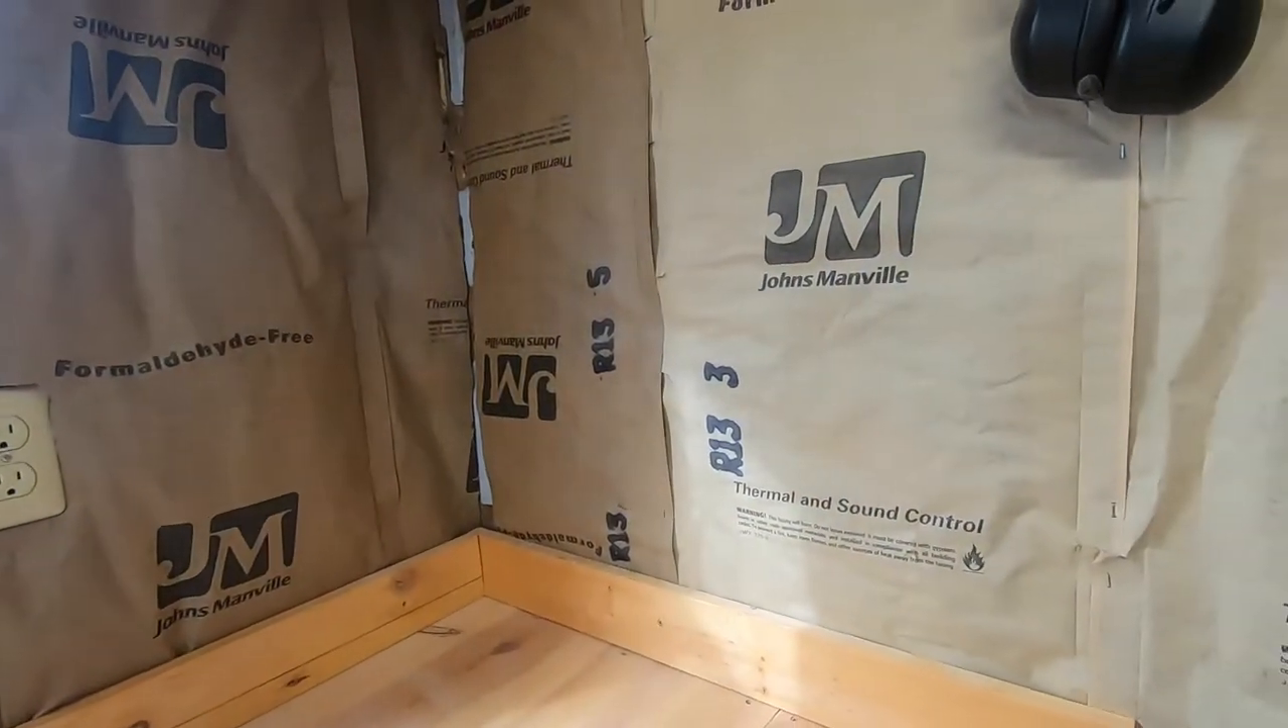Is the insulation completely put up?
Yes.